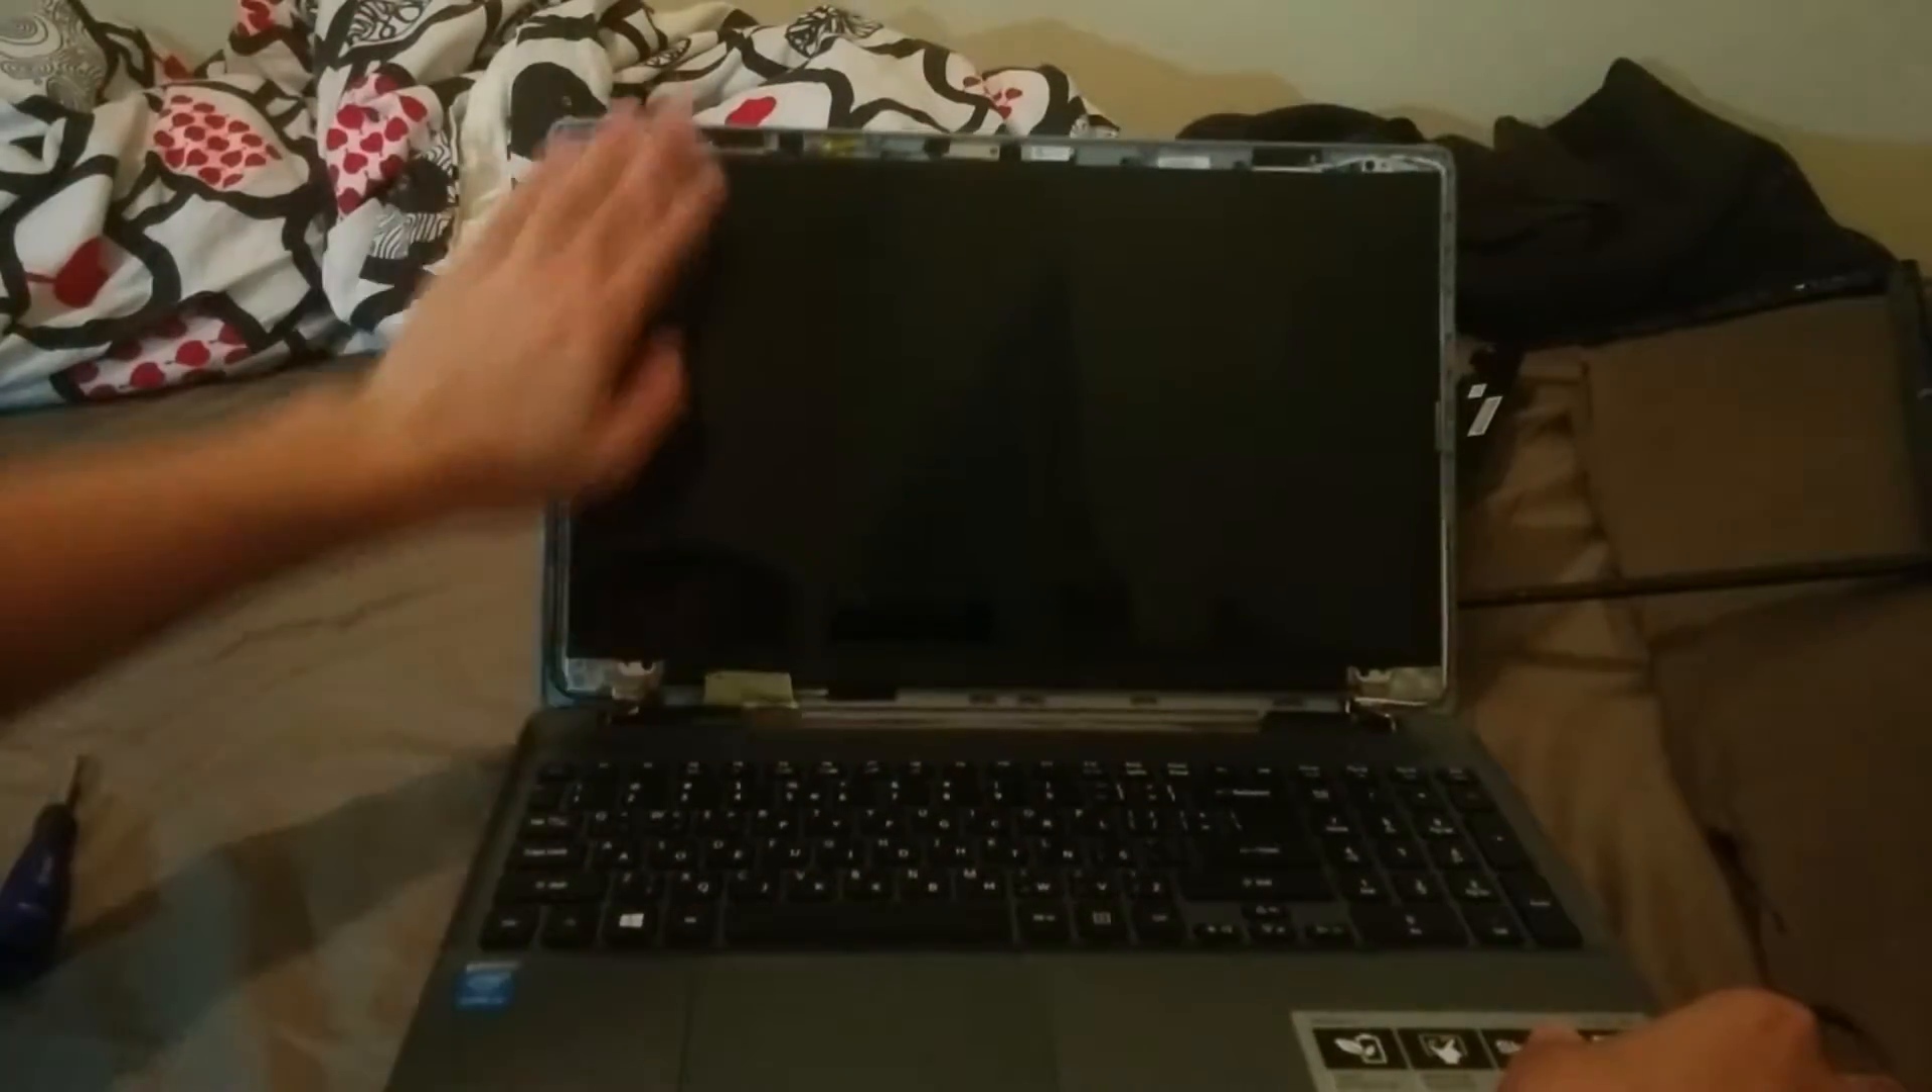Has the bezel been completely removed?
Yes.